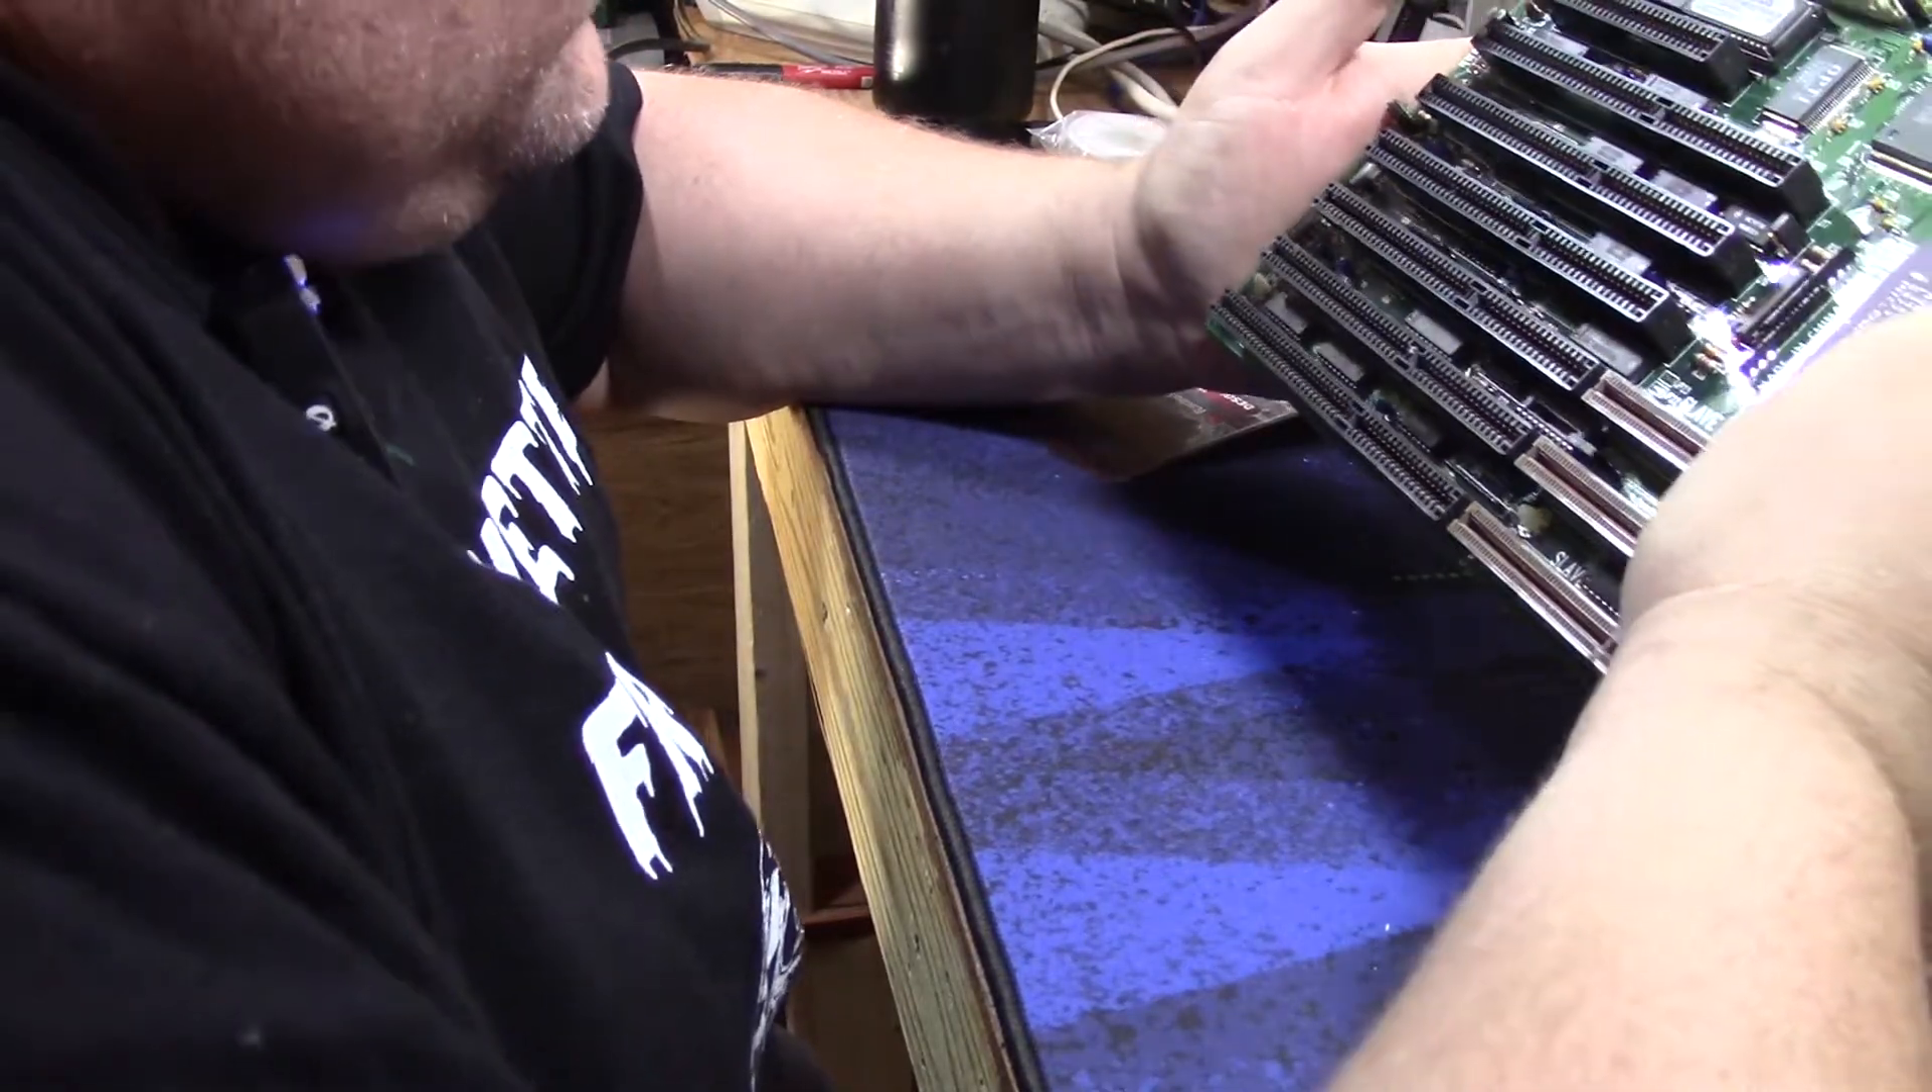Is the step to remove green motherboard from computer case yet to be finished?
No.